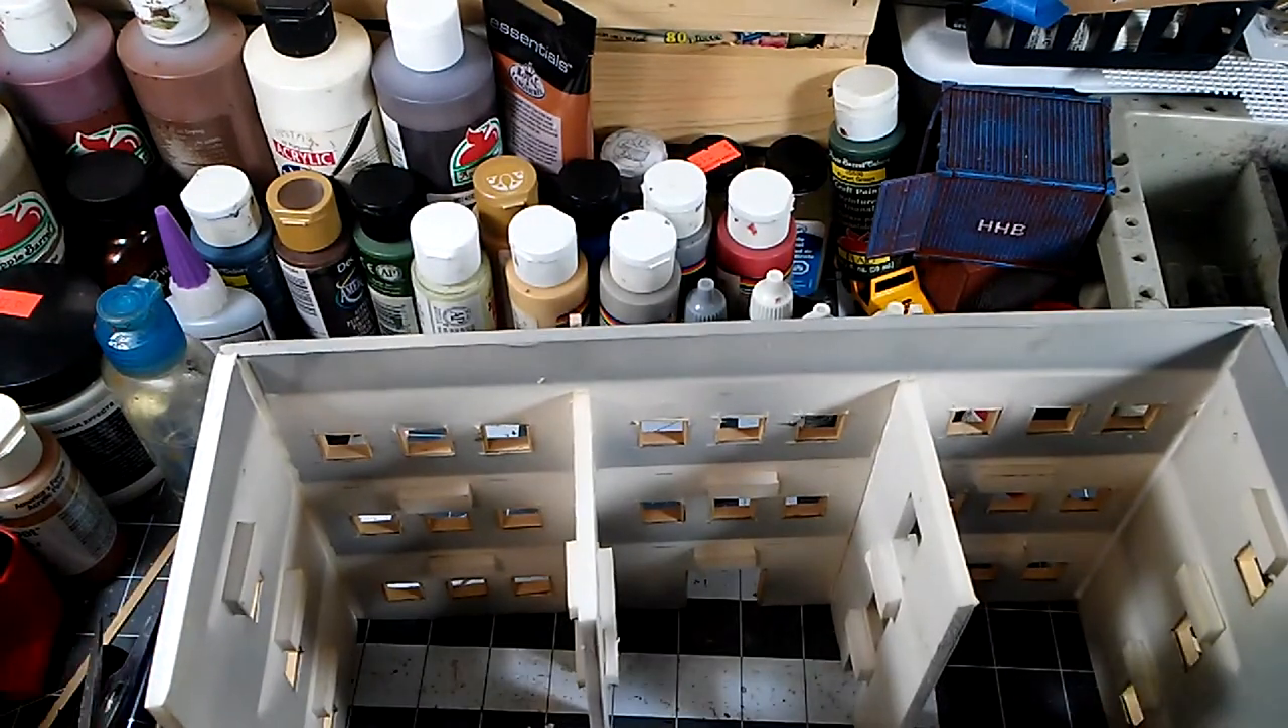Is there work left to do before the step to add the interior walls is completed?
No.